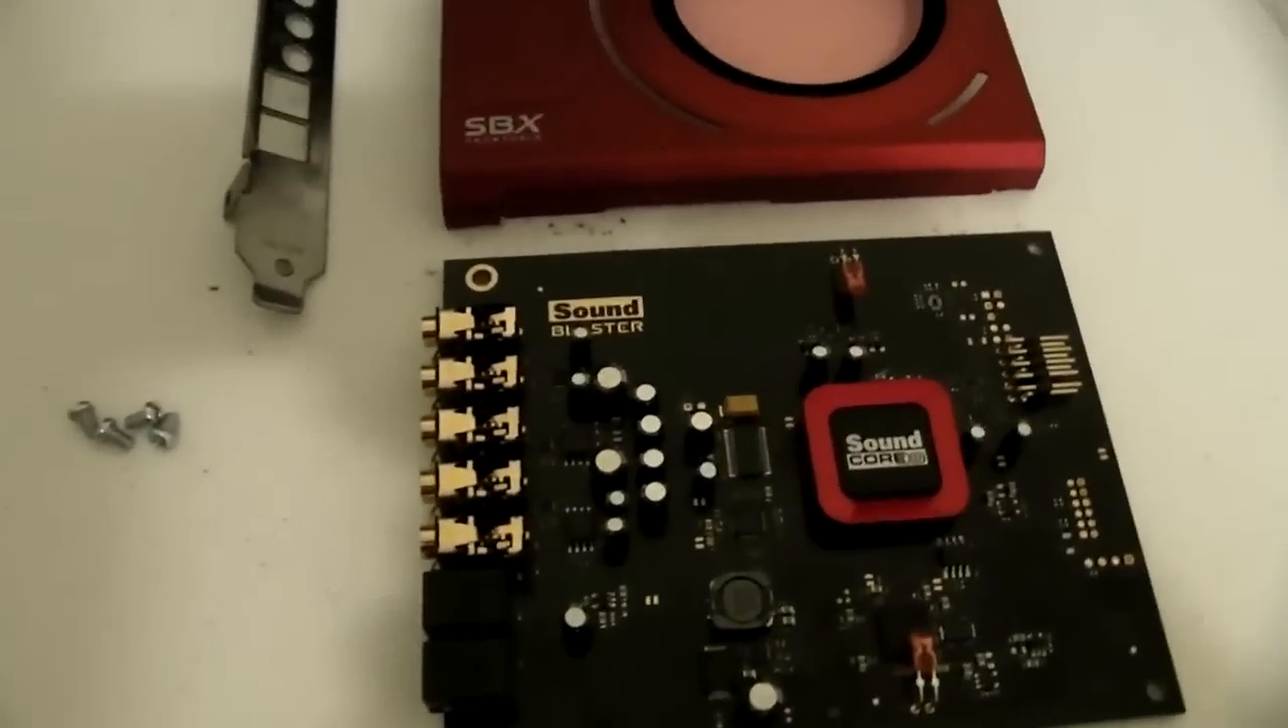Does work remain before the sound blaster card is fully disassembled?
No.